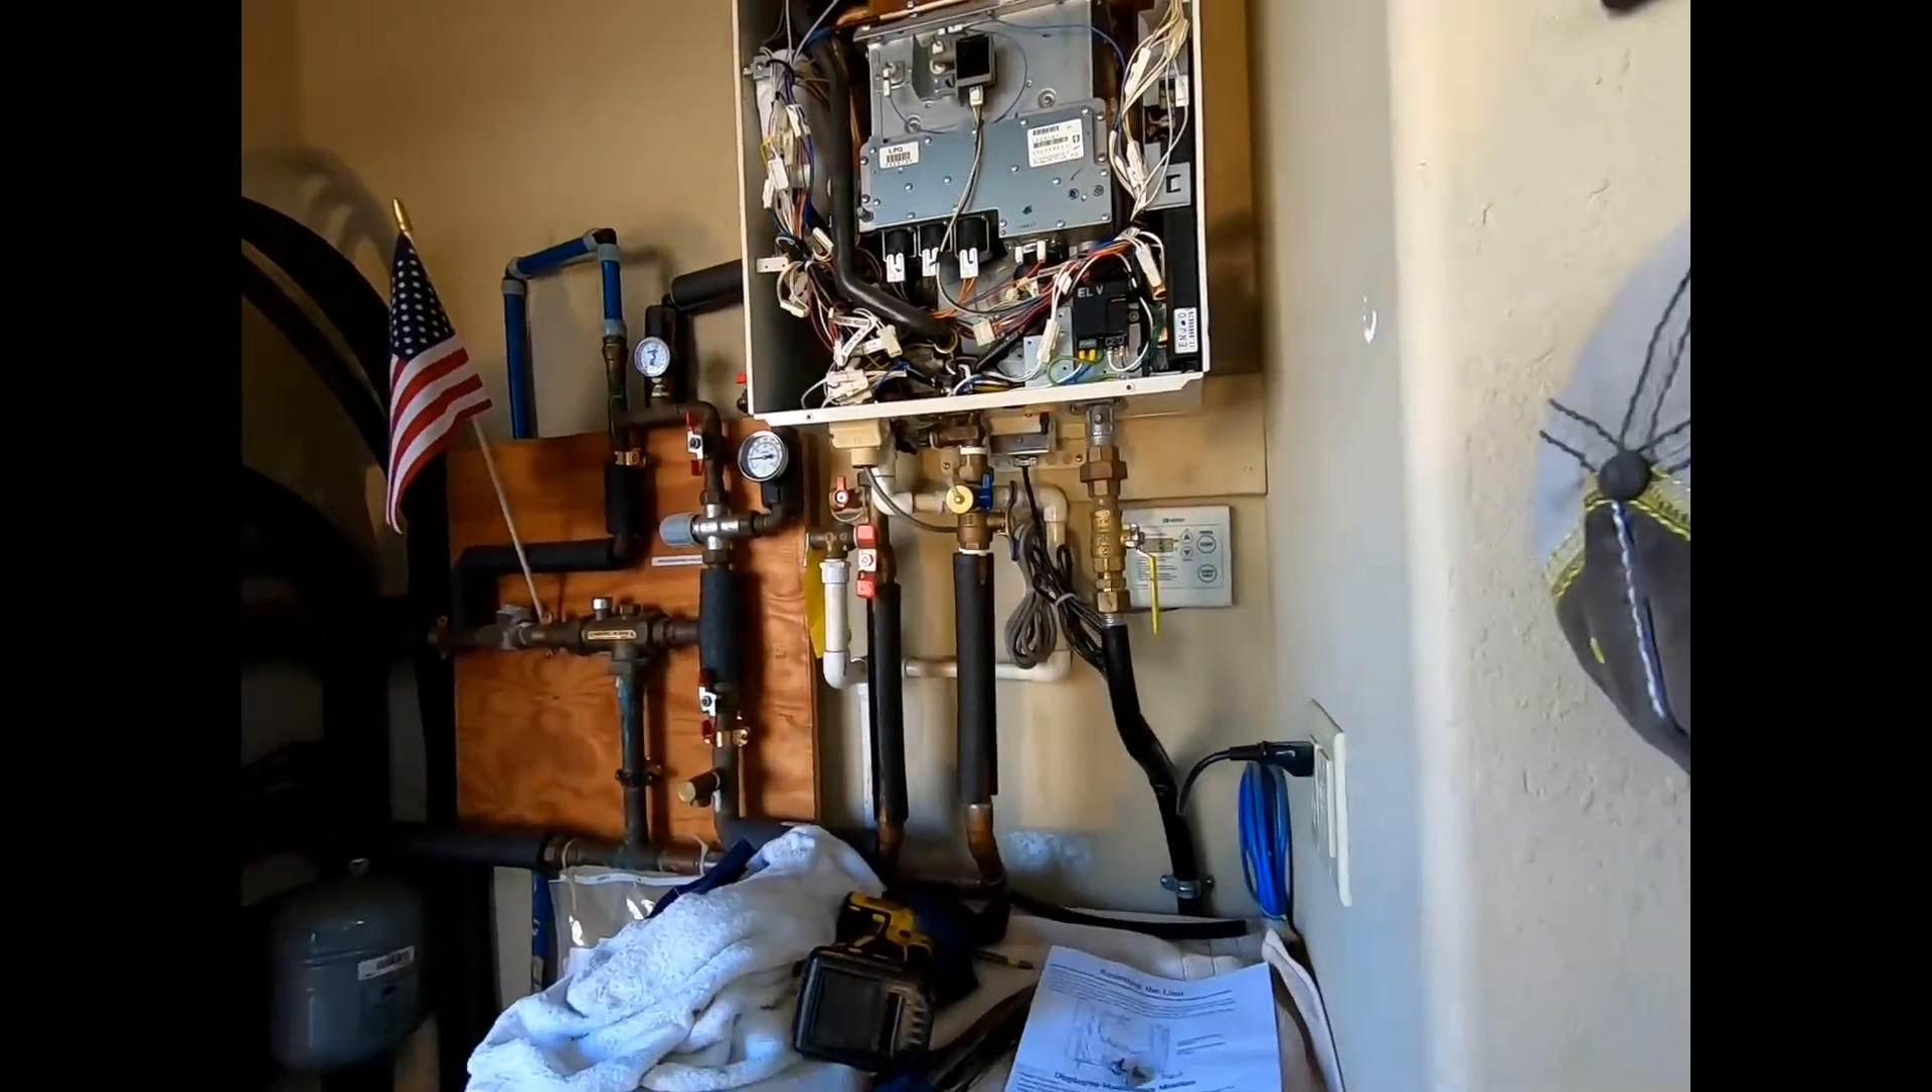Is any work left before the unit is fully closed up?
Yes.